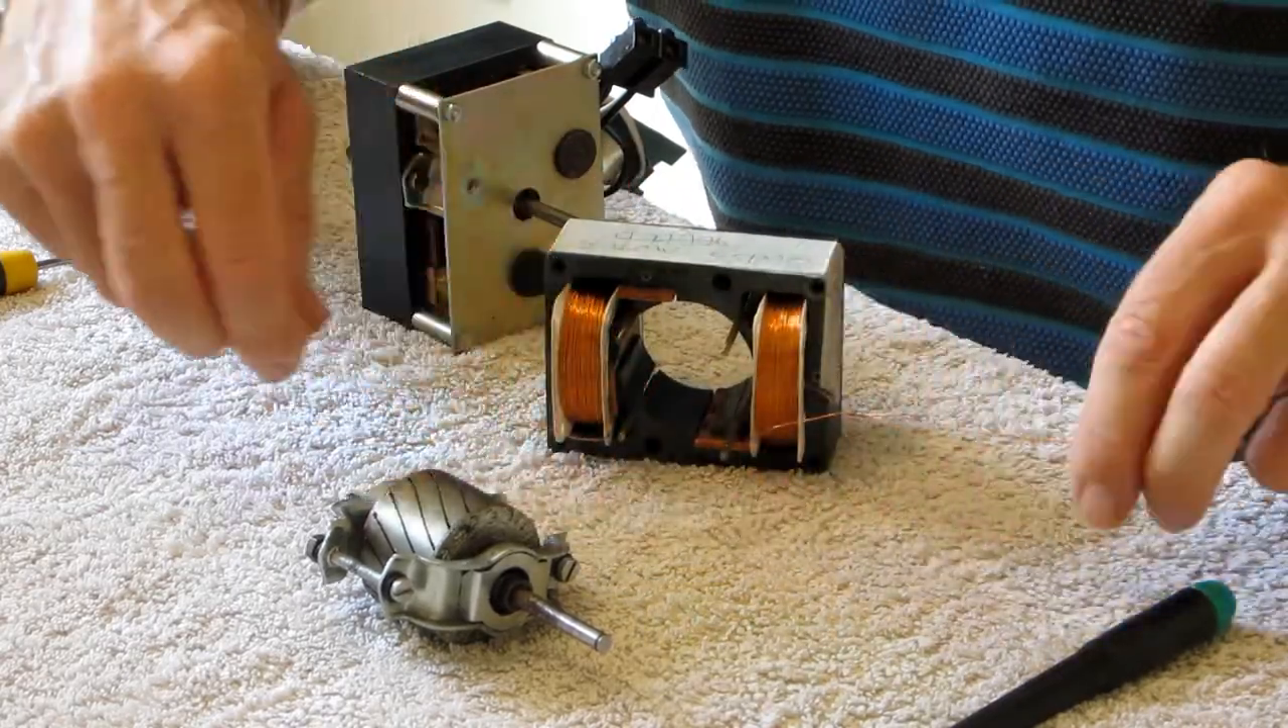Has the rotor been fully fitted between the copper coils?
No.